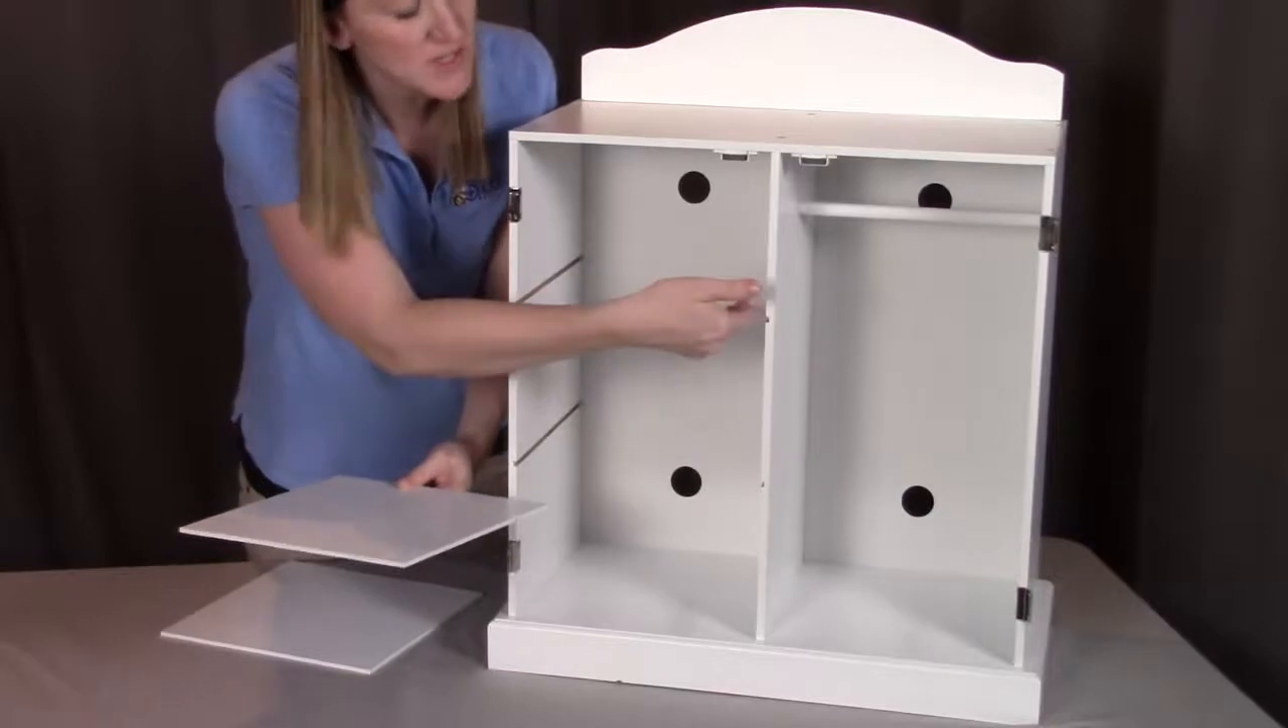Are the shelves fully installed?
No.